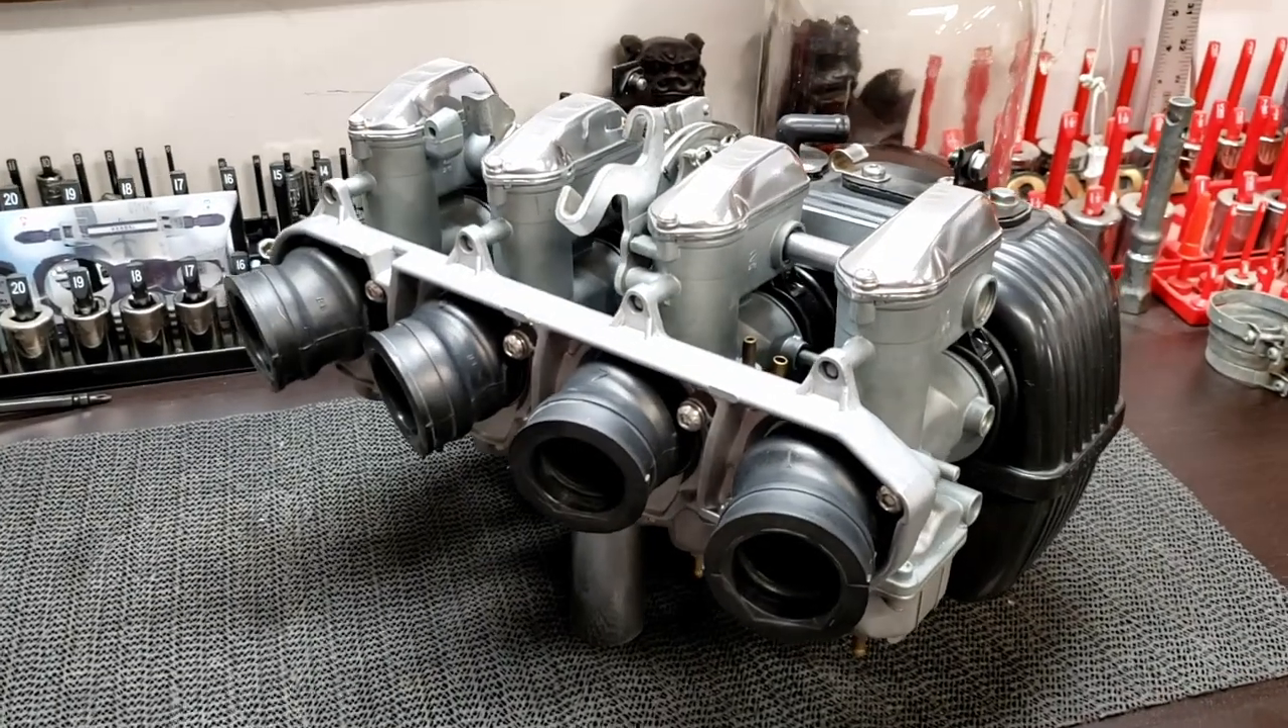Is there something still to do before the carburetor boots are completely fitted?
No.